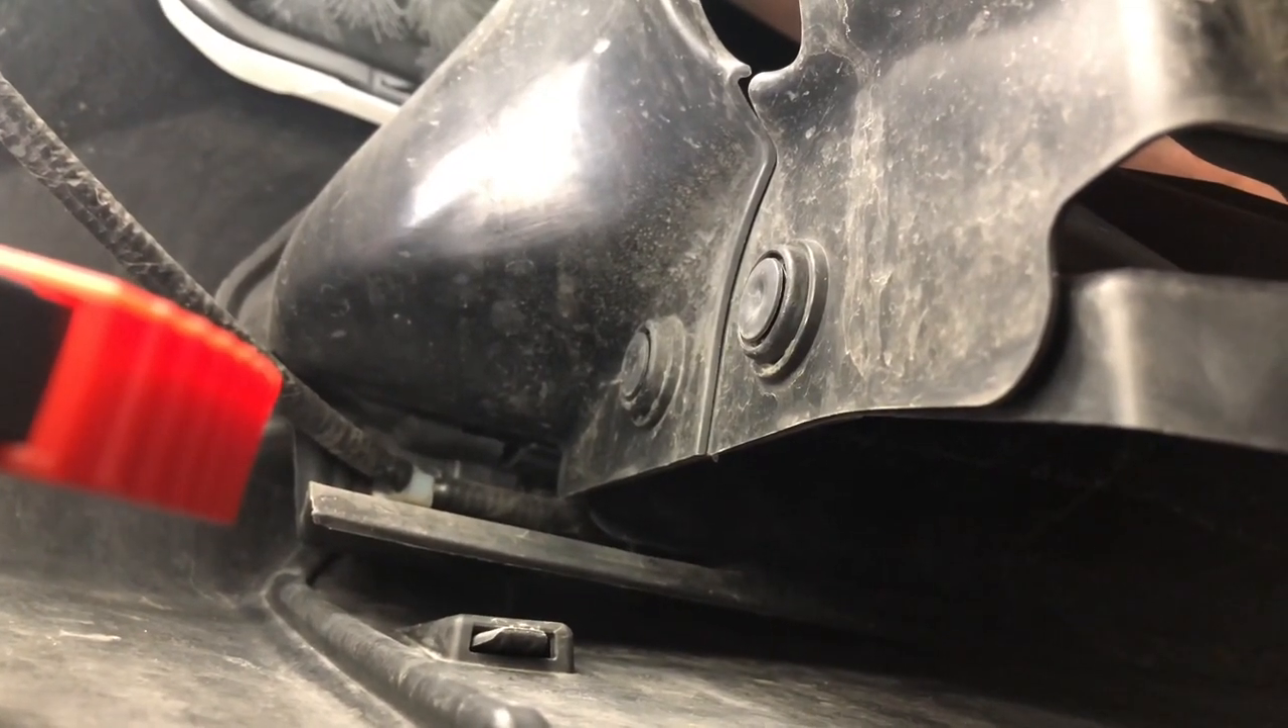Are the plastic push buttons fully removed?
No.